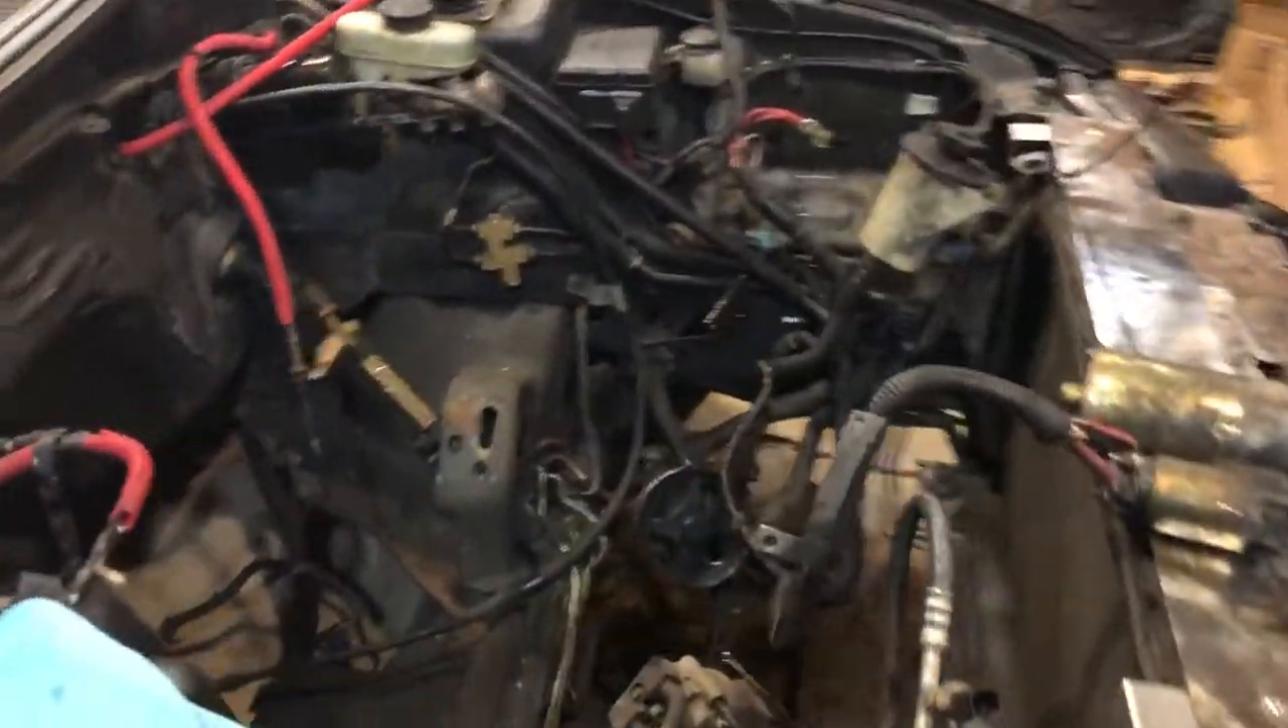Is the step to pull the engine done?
Yes.